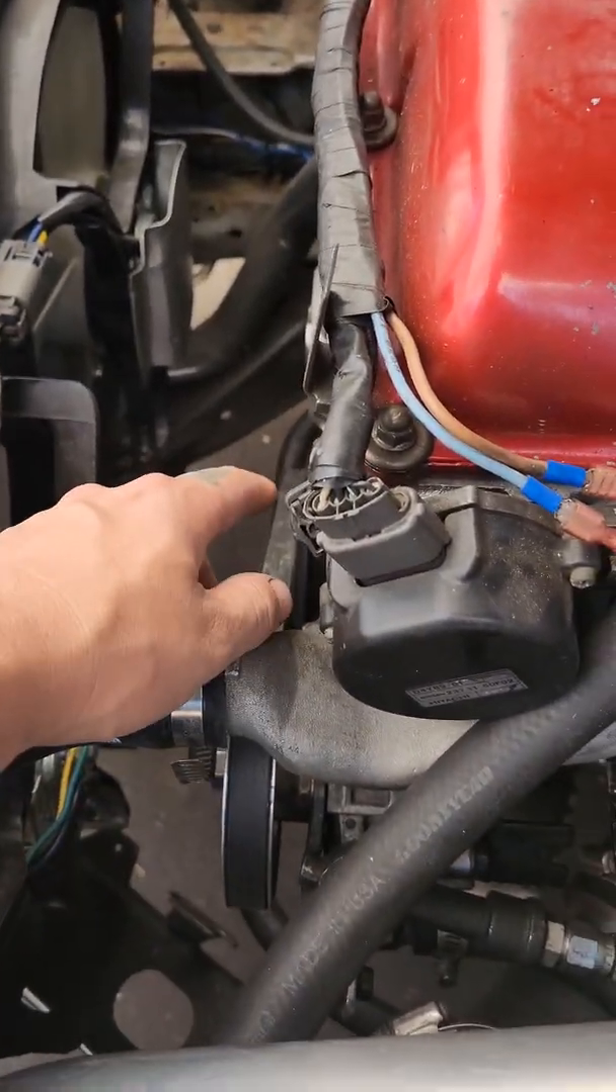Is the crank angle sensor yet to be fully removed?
Yes.